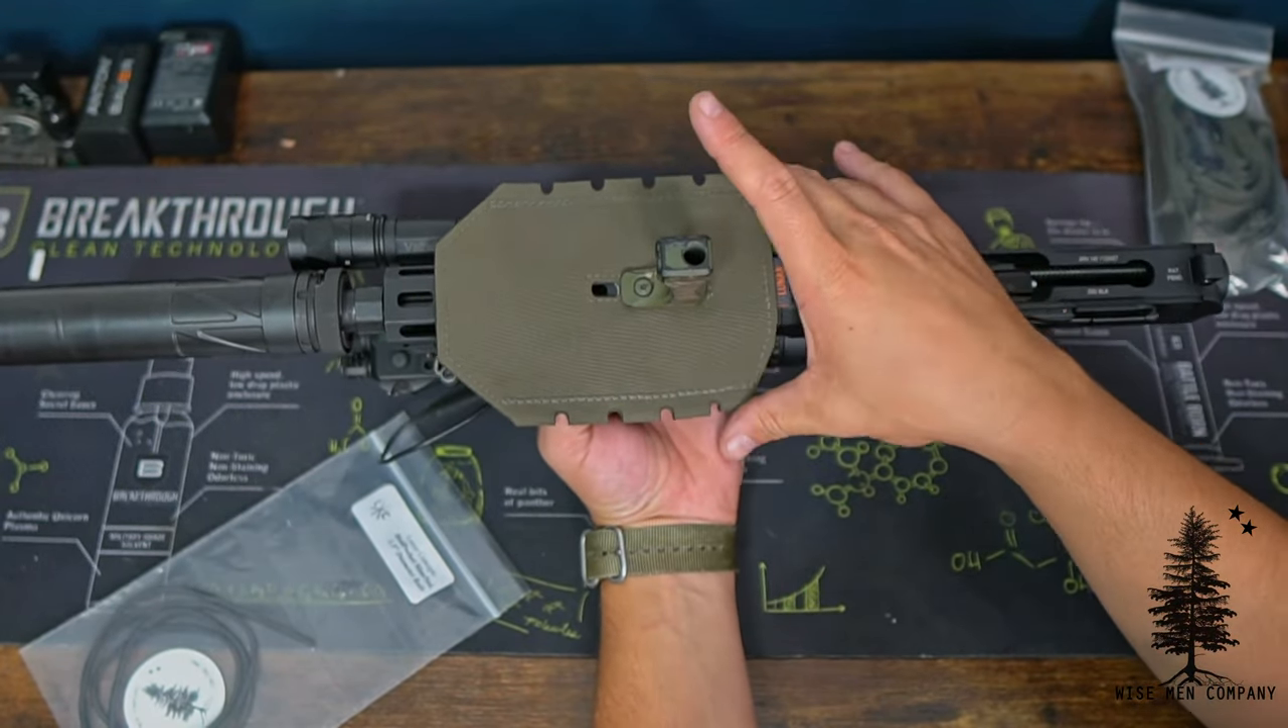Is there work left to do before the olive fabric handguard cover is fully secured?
Yes.